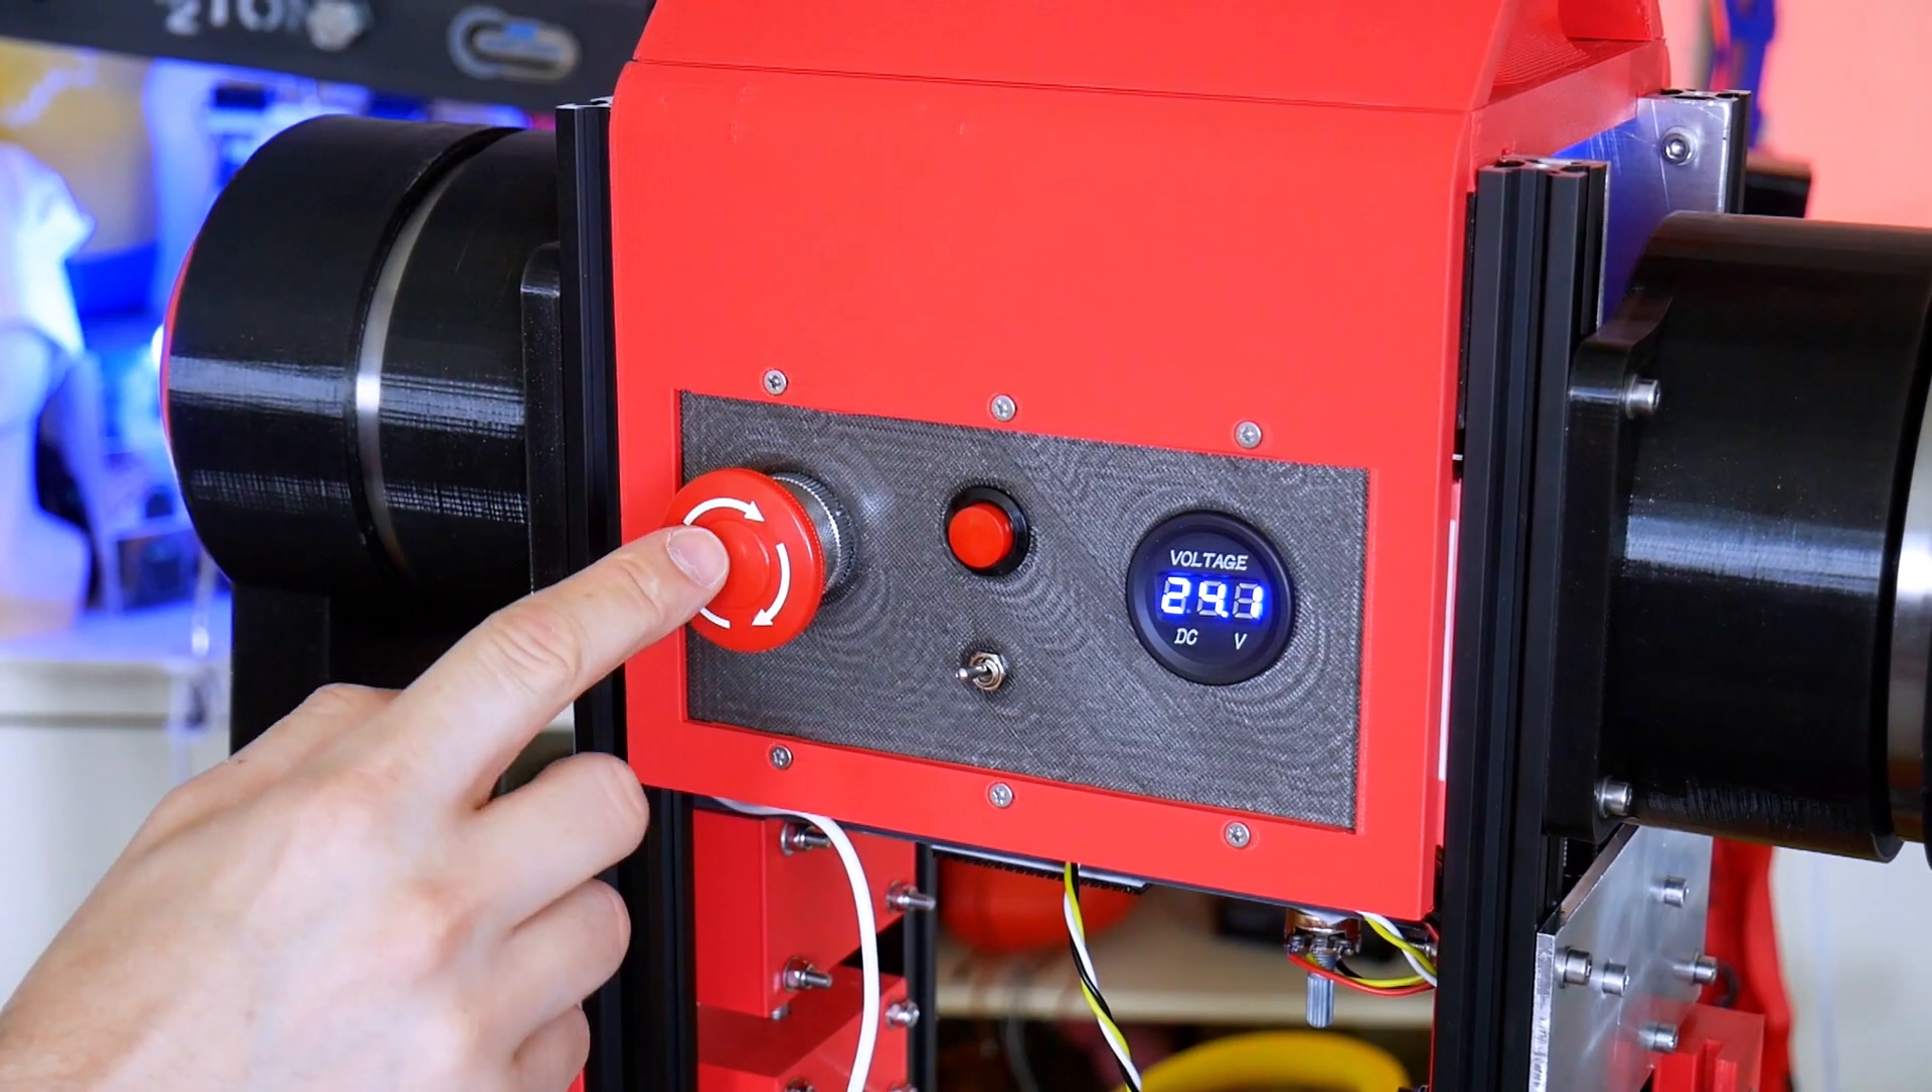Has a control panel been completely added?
Yes.